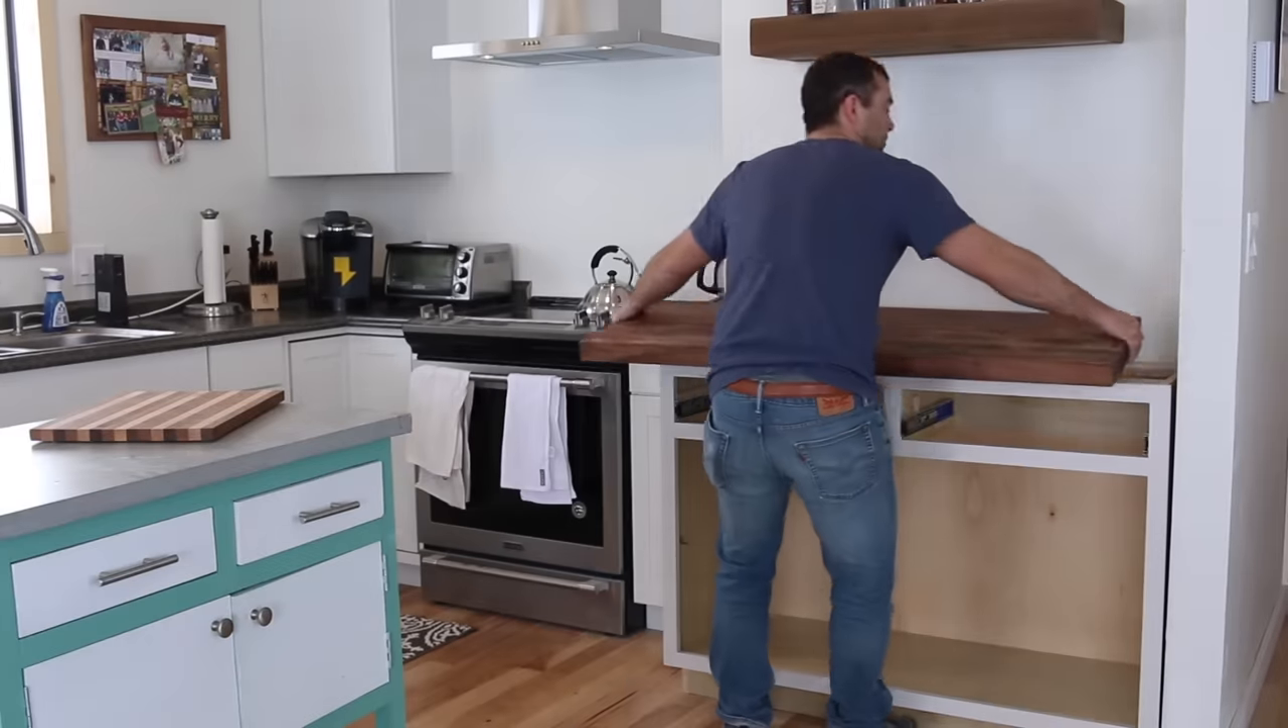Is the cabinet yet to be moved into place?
No.